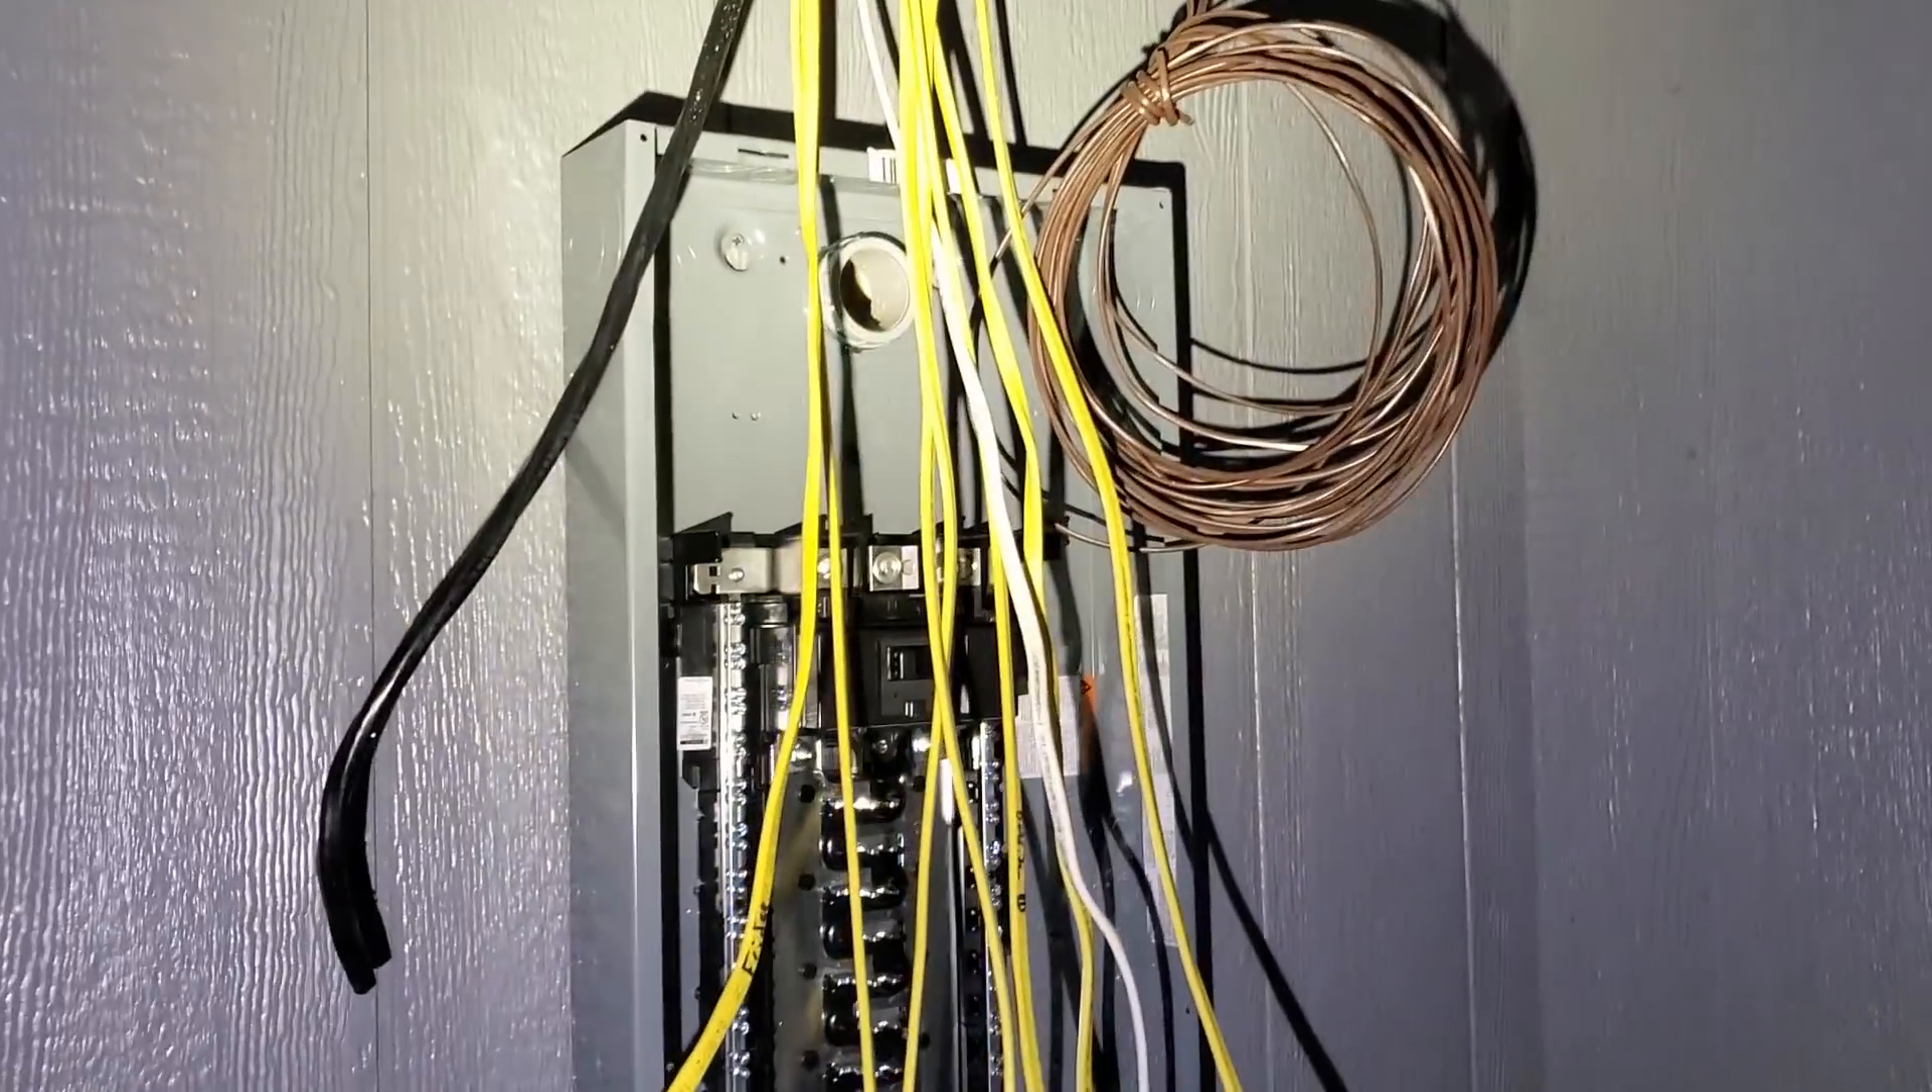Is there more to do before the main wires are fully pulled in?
Yes.